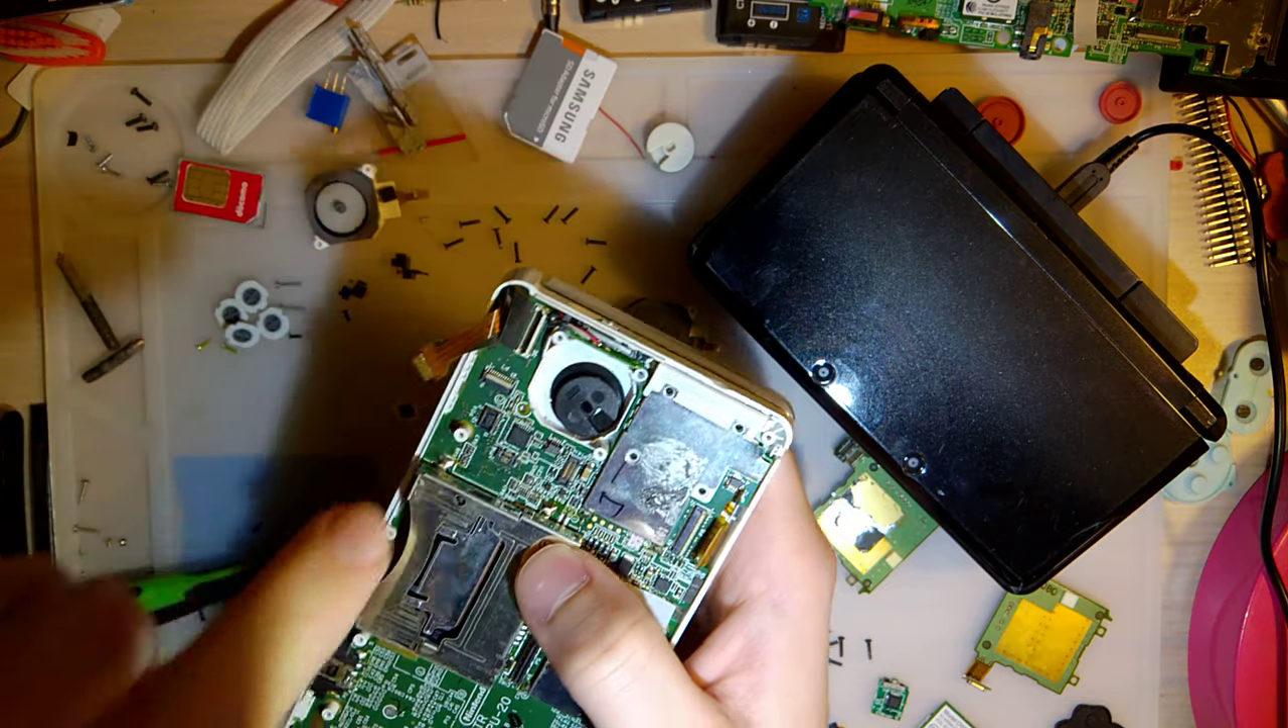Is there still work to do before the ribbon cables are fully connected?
Yes.